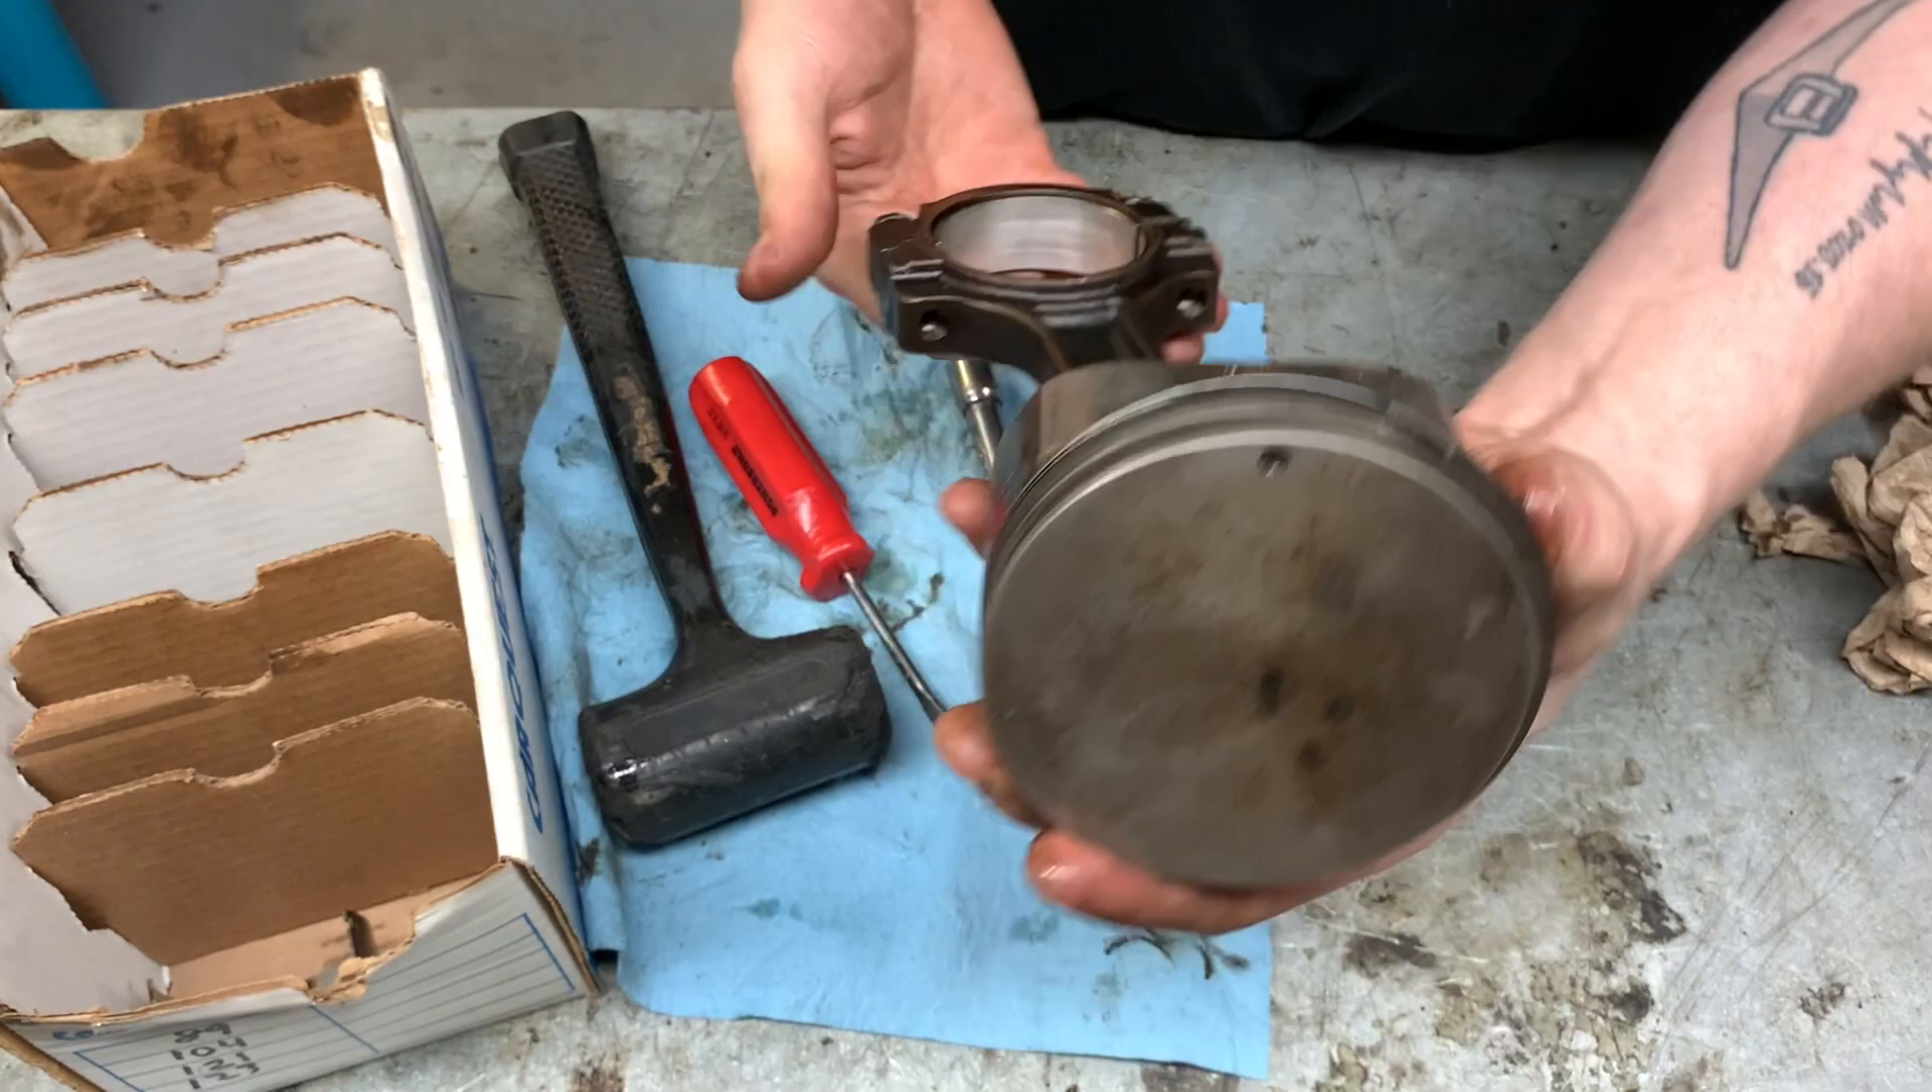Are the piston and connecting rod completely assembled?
Yes.